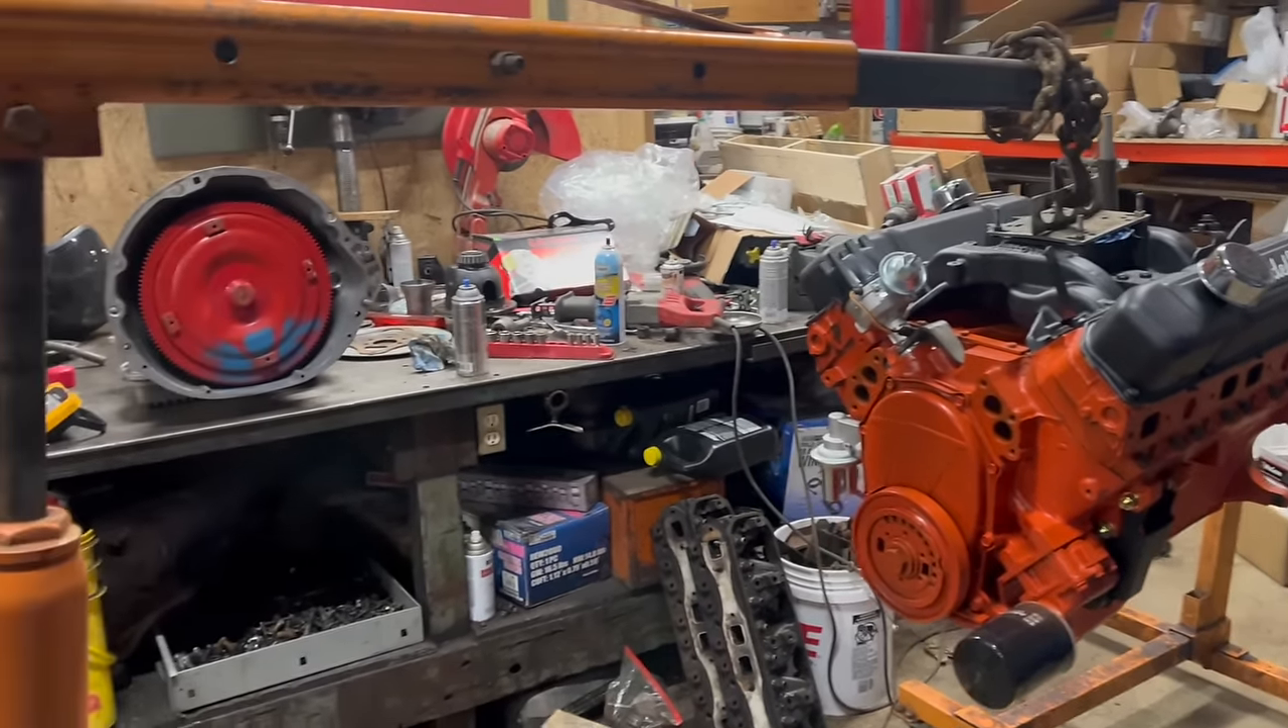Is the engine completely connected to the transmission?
No.